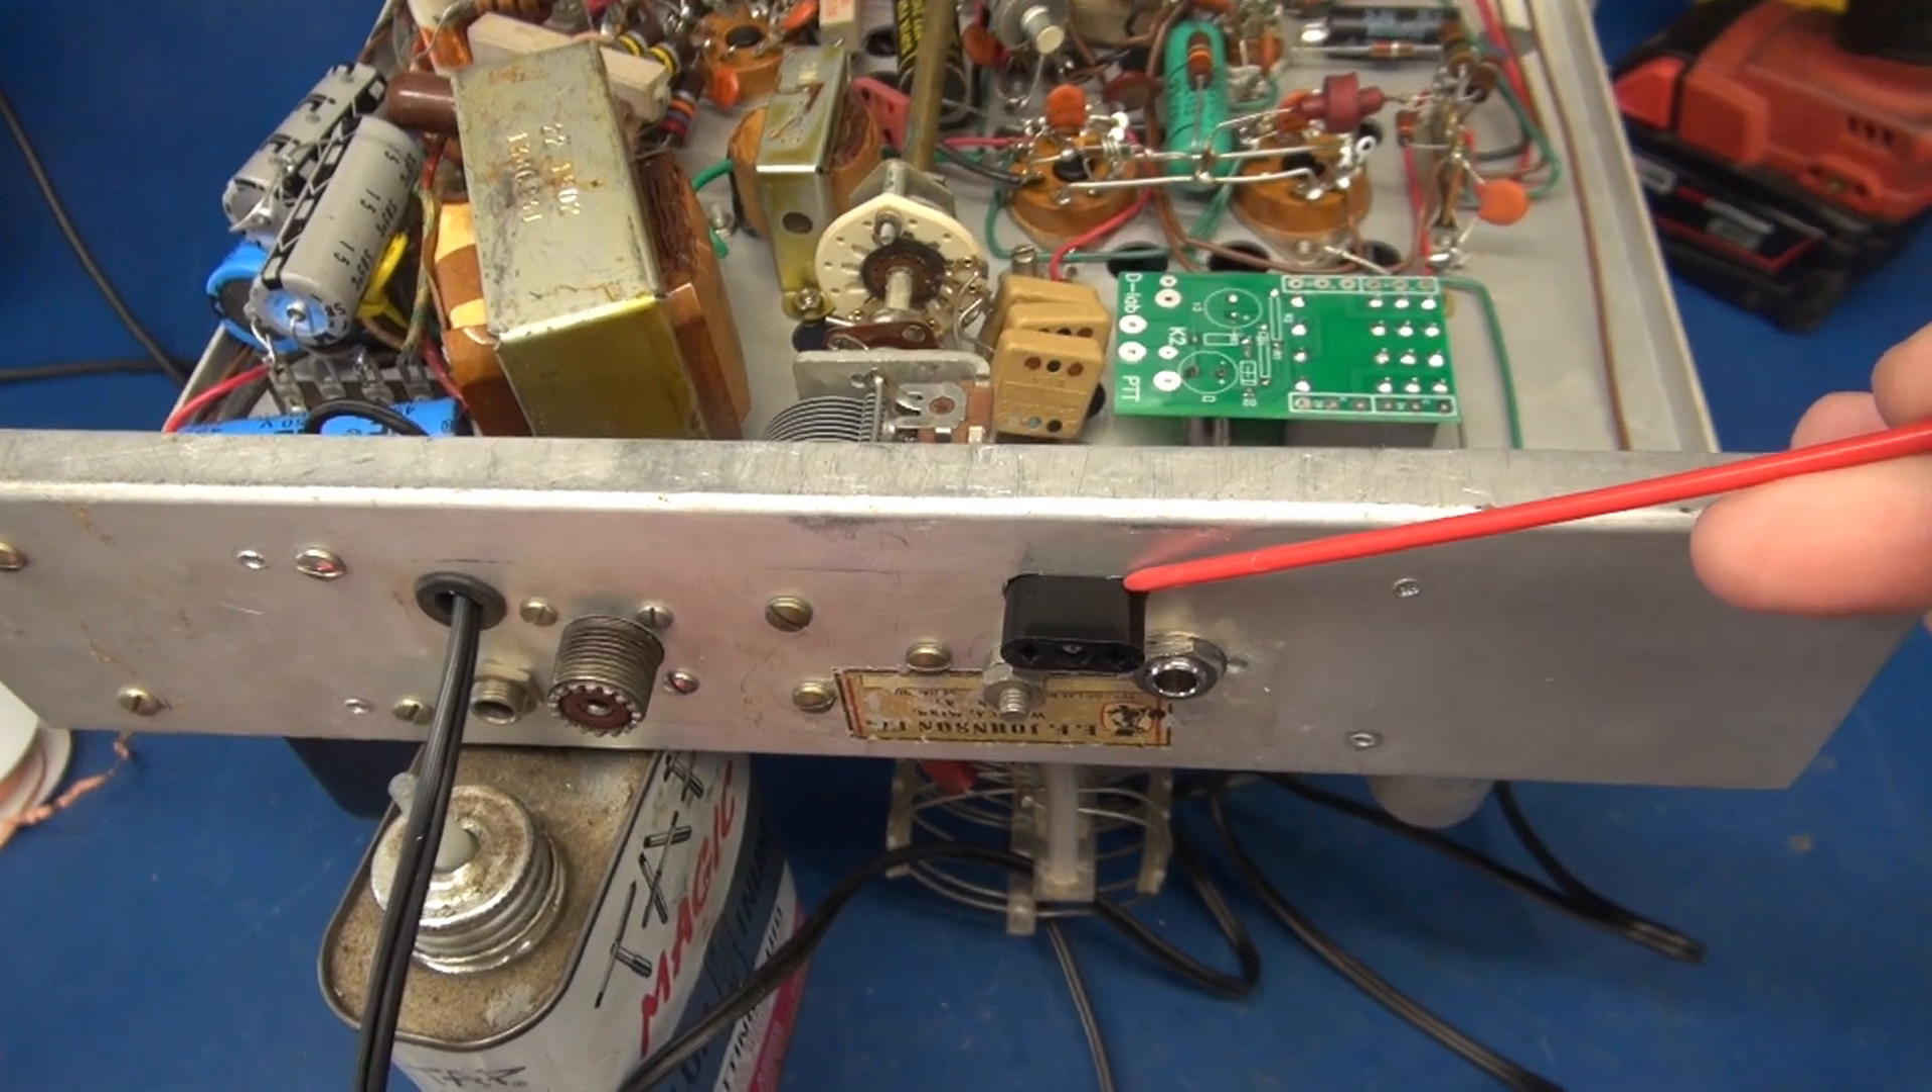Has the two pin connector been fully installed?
Yes.